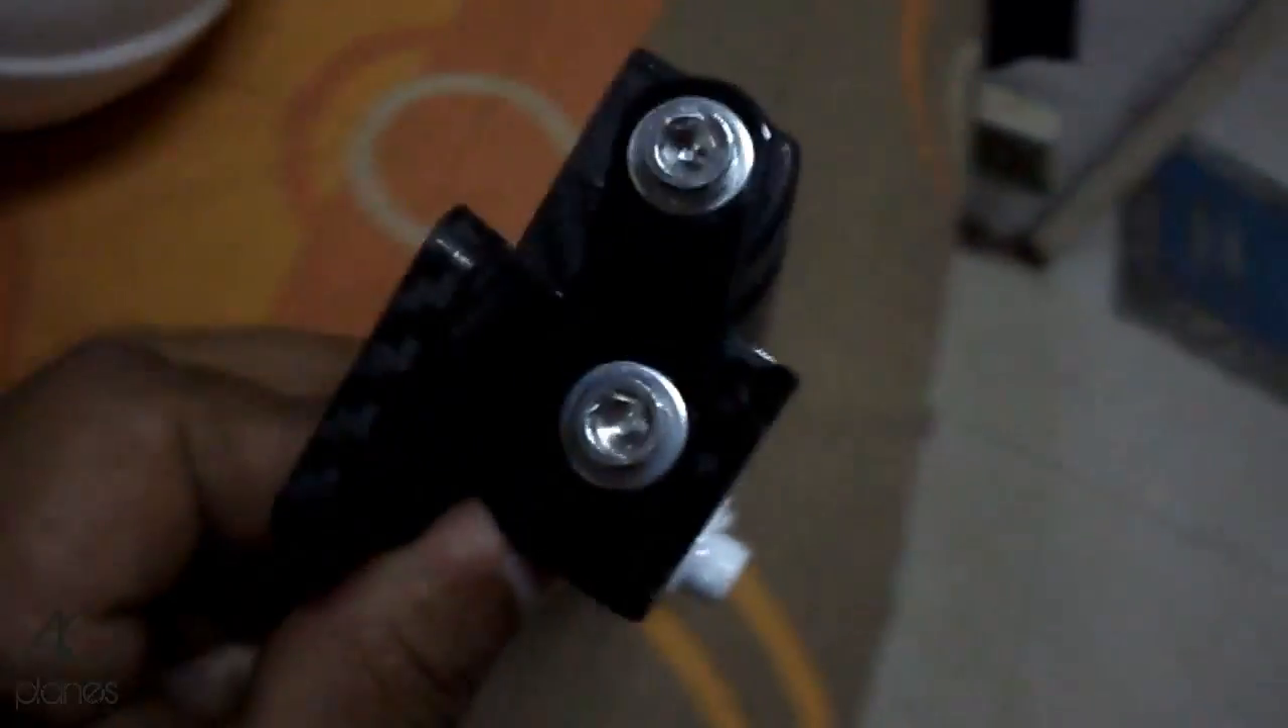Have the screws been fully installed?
Yes.